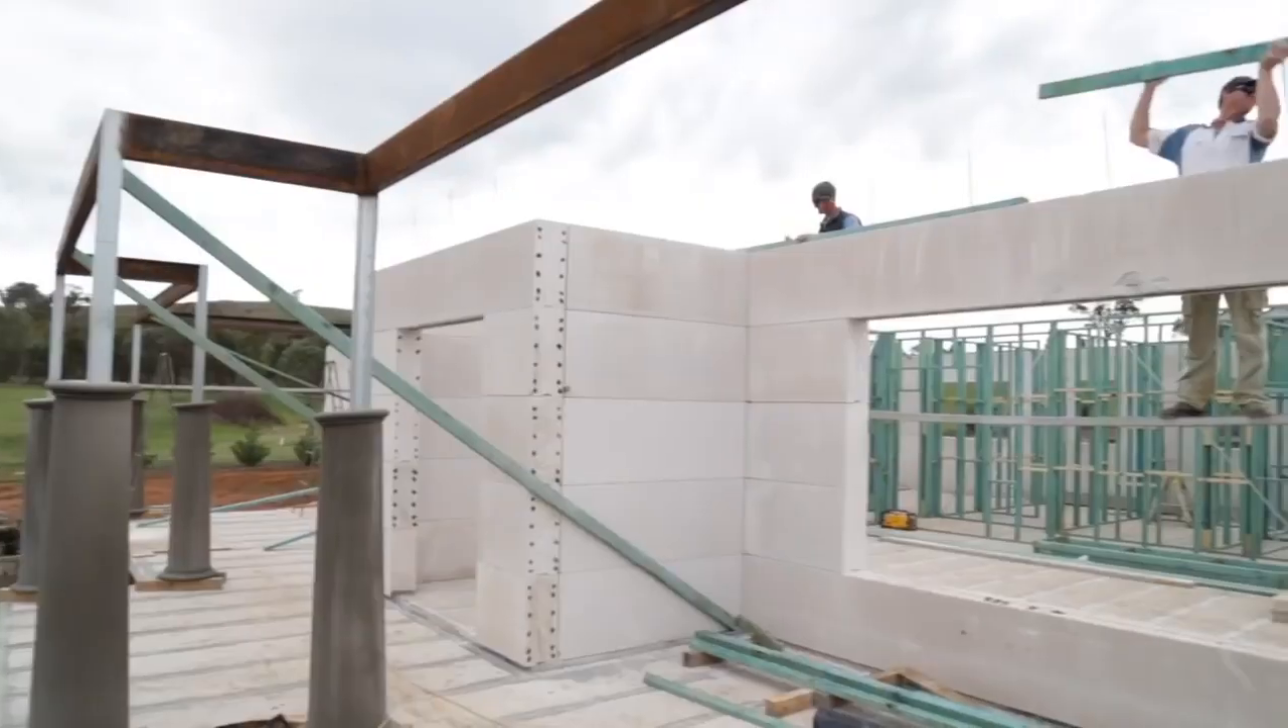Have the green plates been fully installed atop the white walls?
No.